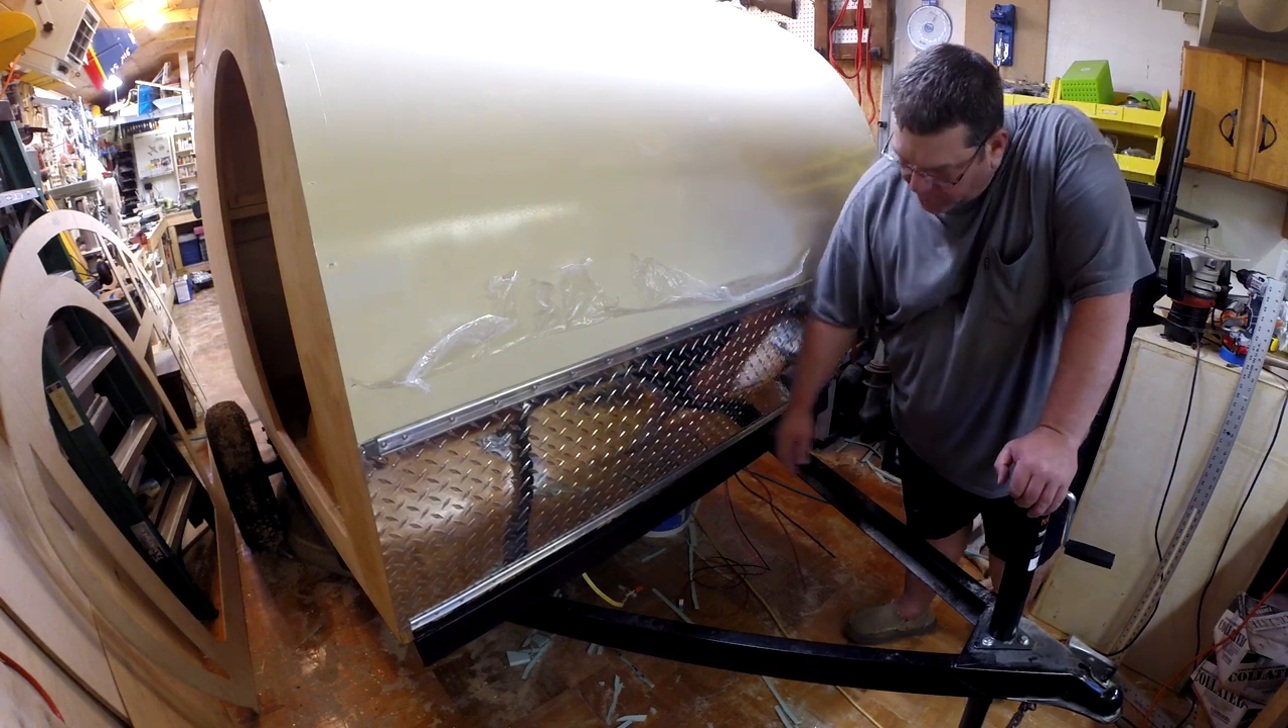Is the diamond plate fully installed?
Yes.